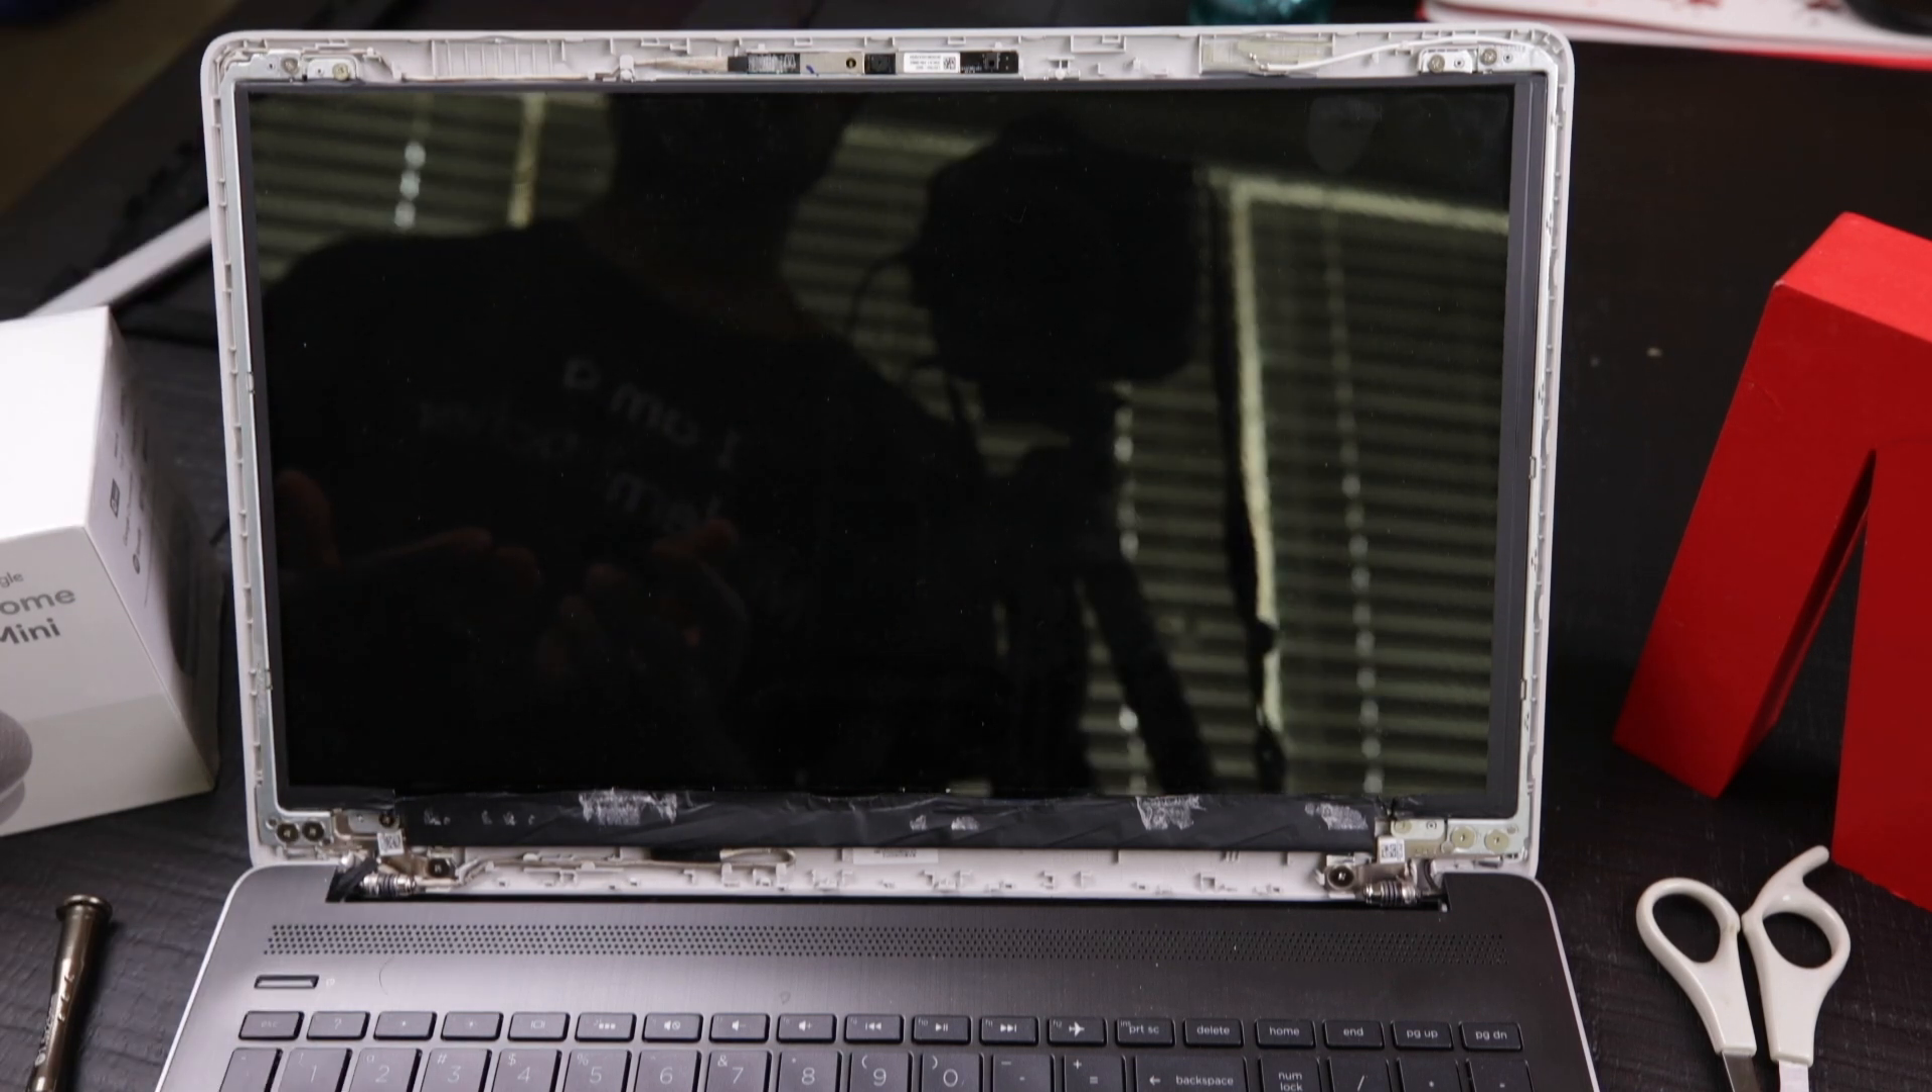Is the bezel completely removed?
Yes.